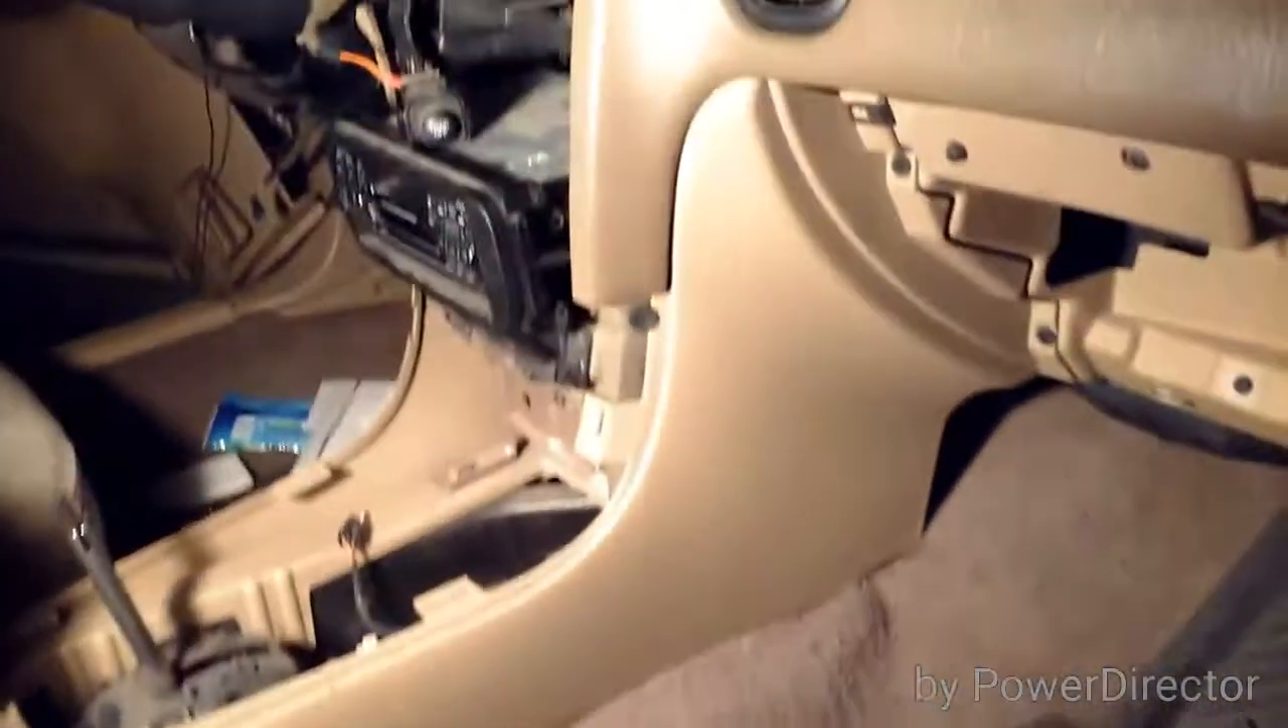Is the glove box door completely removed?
Yes.